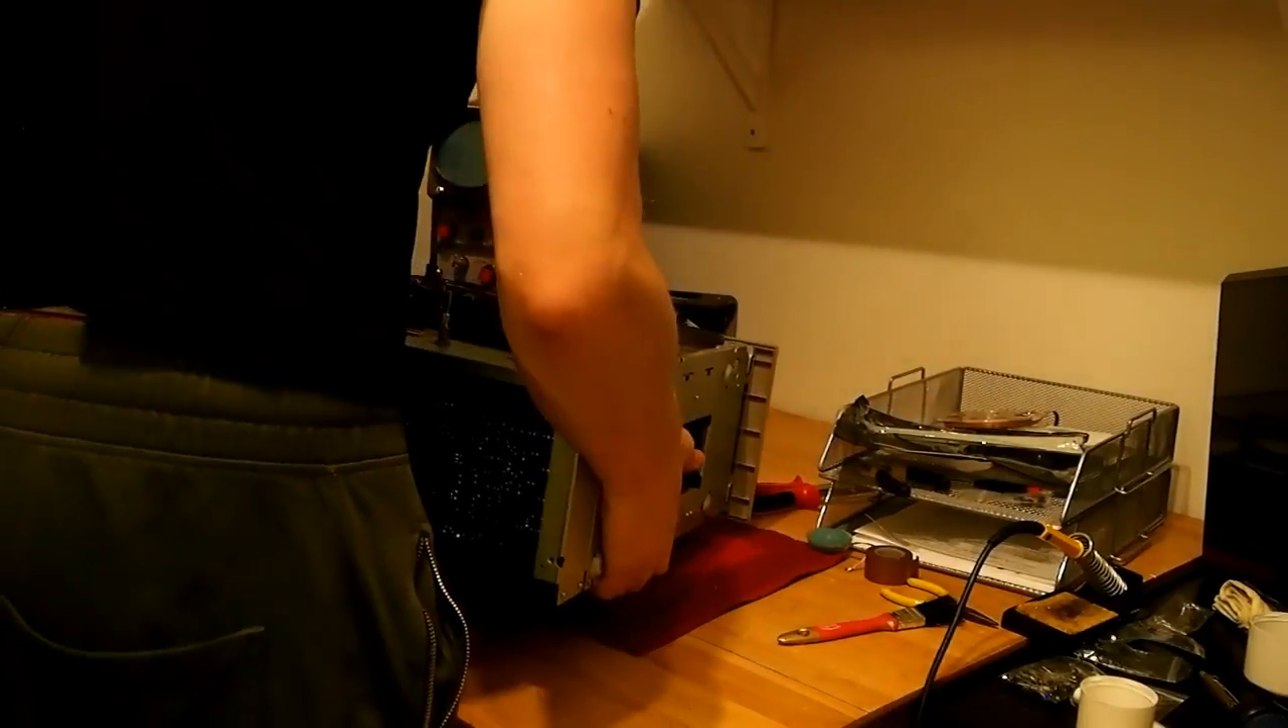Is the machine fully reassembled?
No.